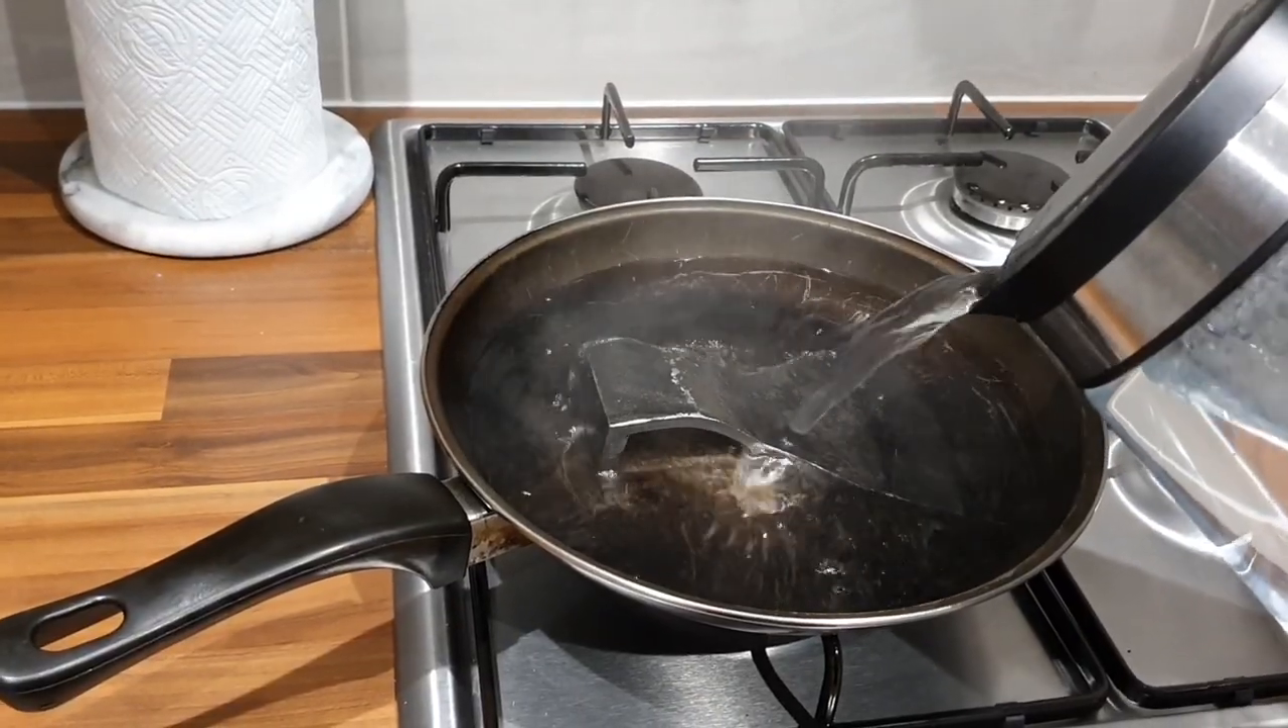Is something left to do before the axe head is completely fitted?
Yes.